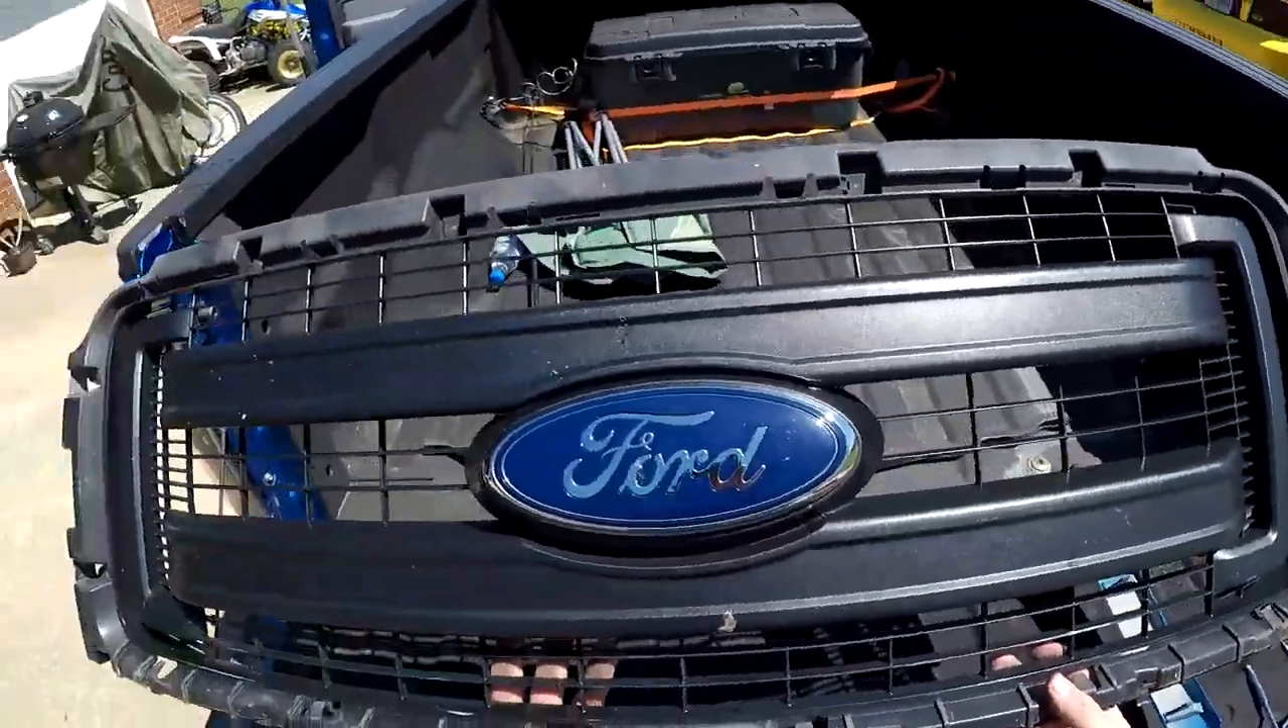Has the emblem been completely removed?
No.